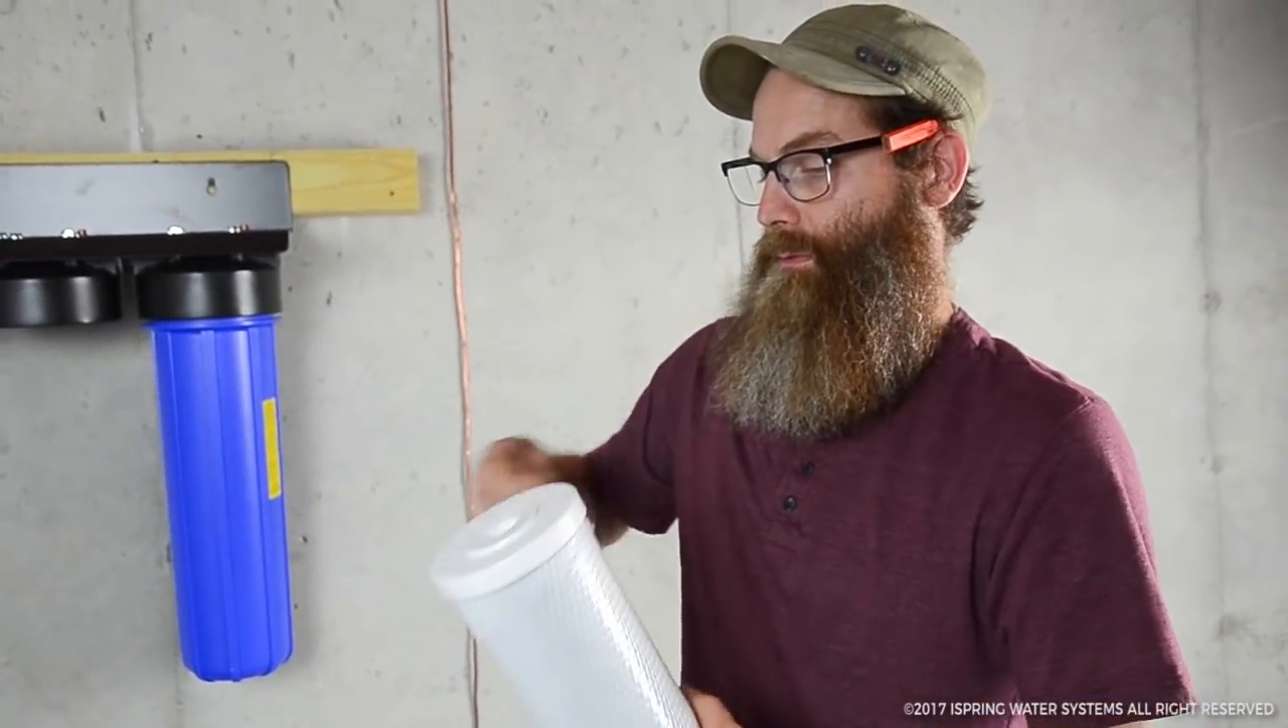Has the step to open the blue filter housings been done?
No.